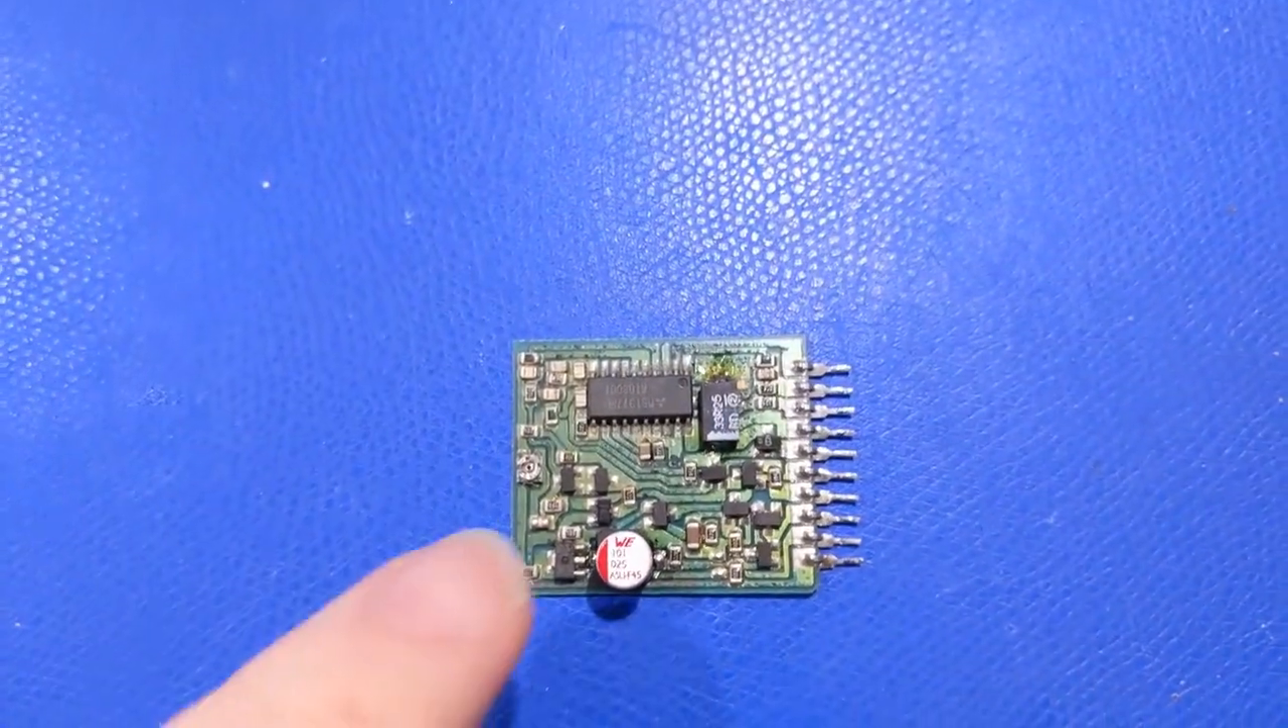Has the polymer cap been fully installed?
Yes.